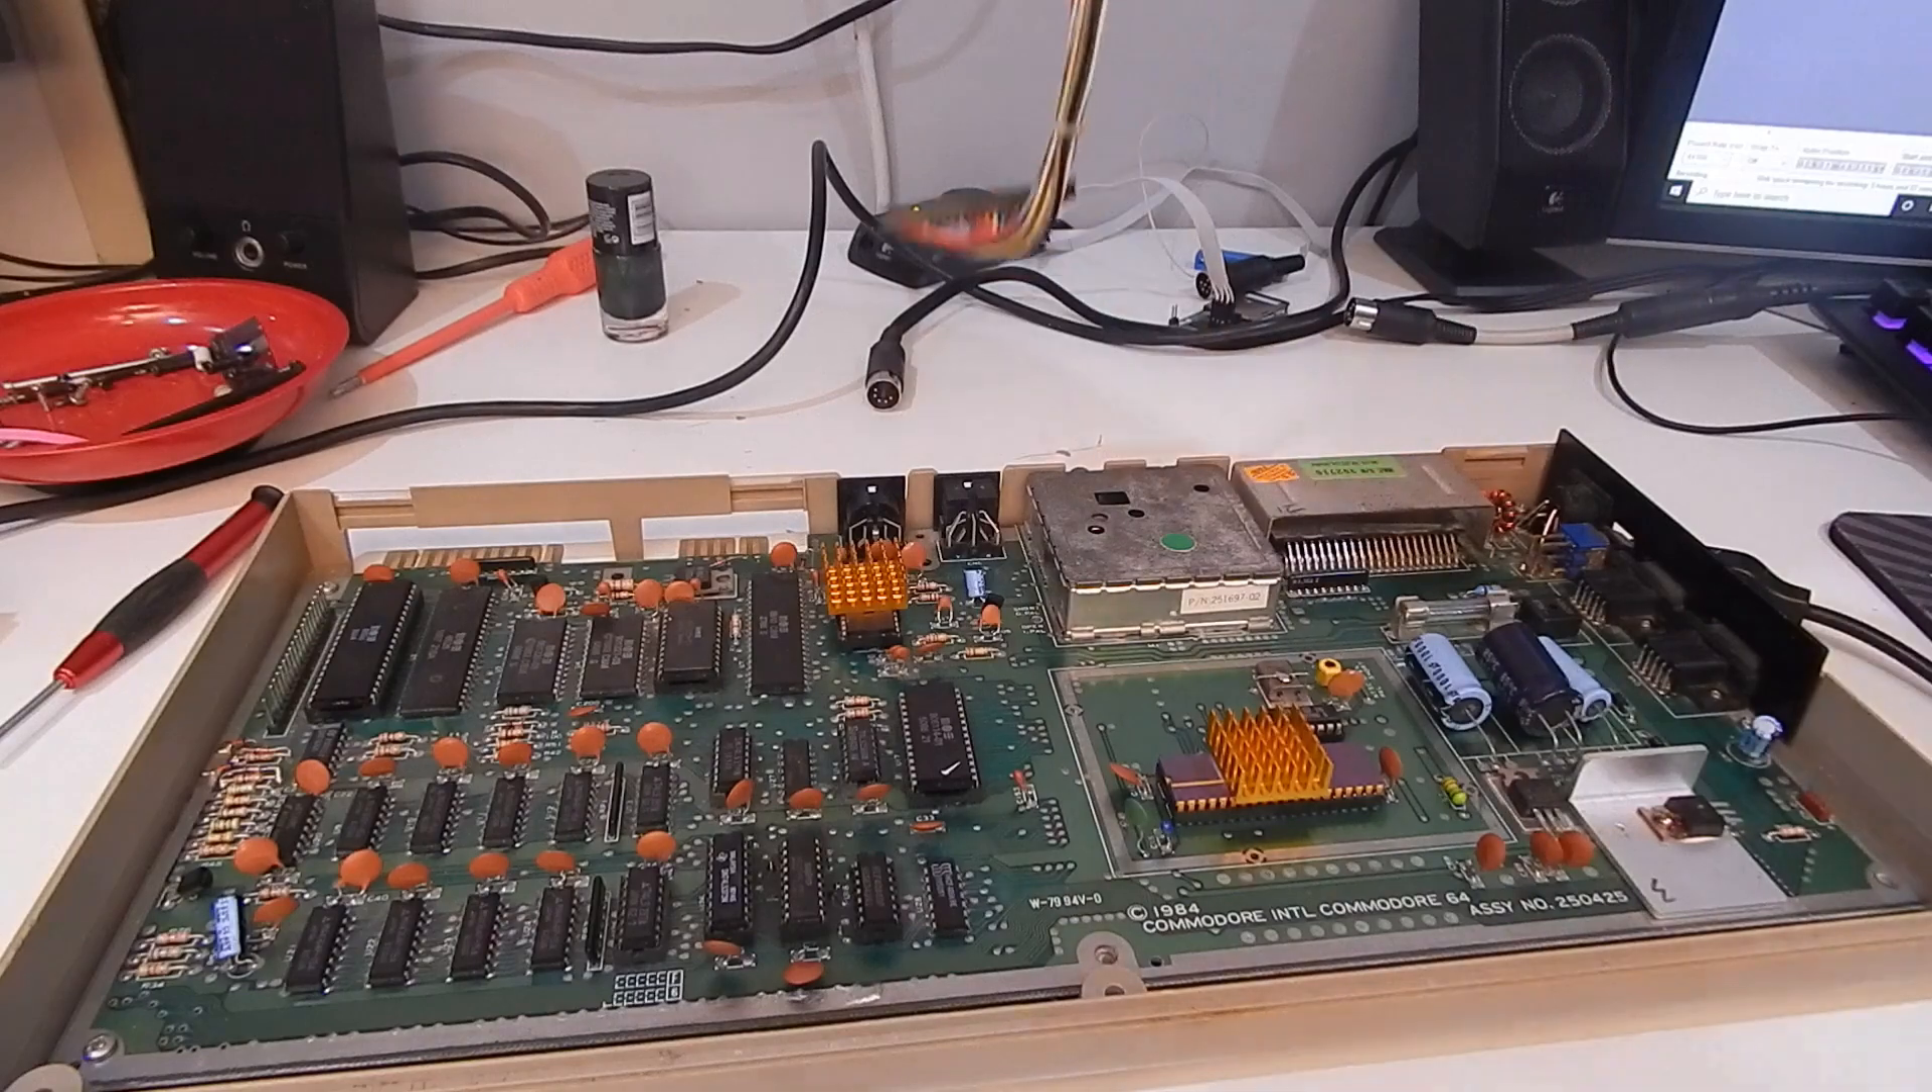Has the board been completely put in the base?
Yes.